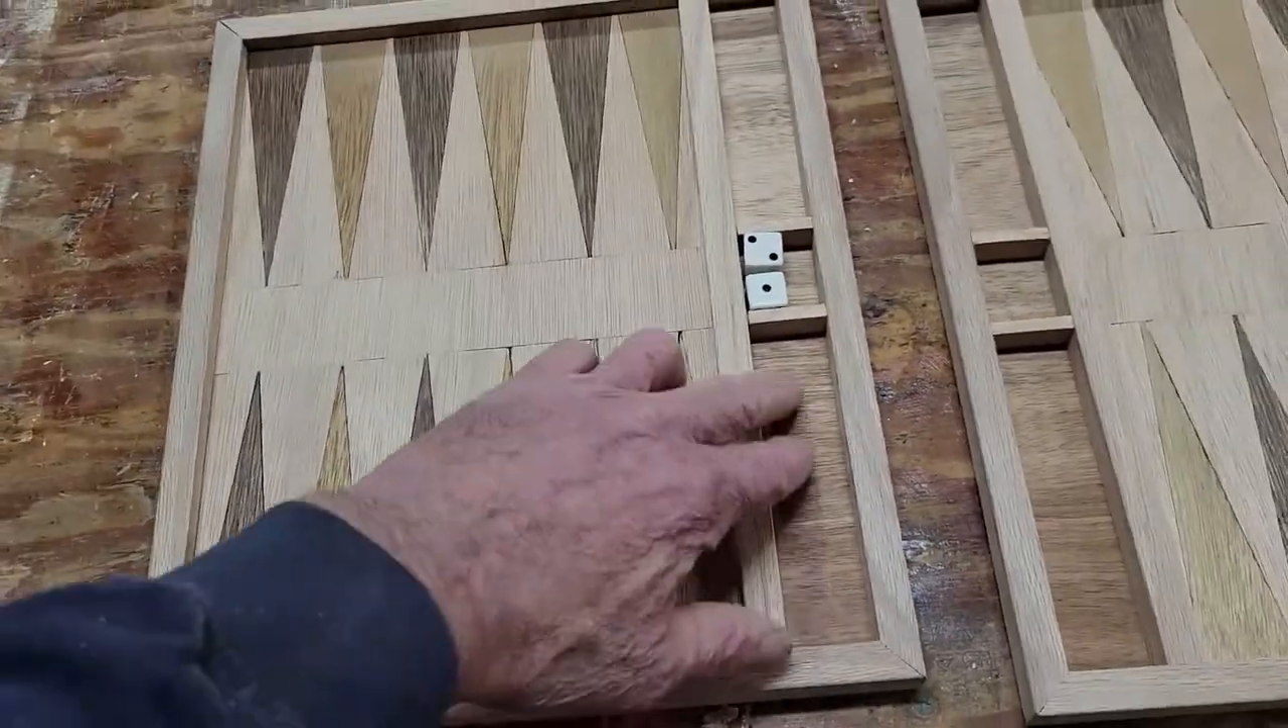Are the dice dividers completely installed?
Yes.